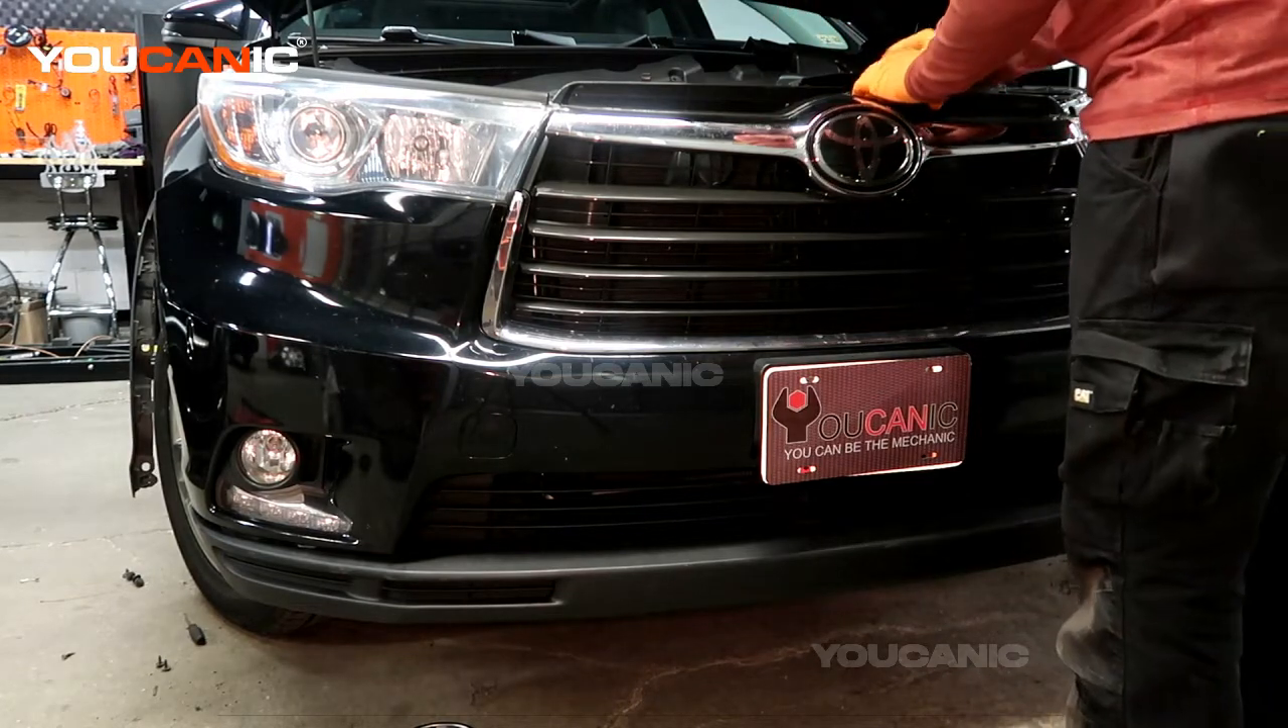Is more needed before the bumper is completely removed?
Yes.